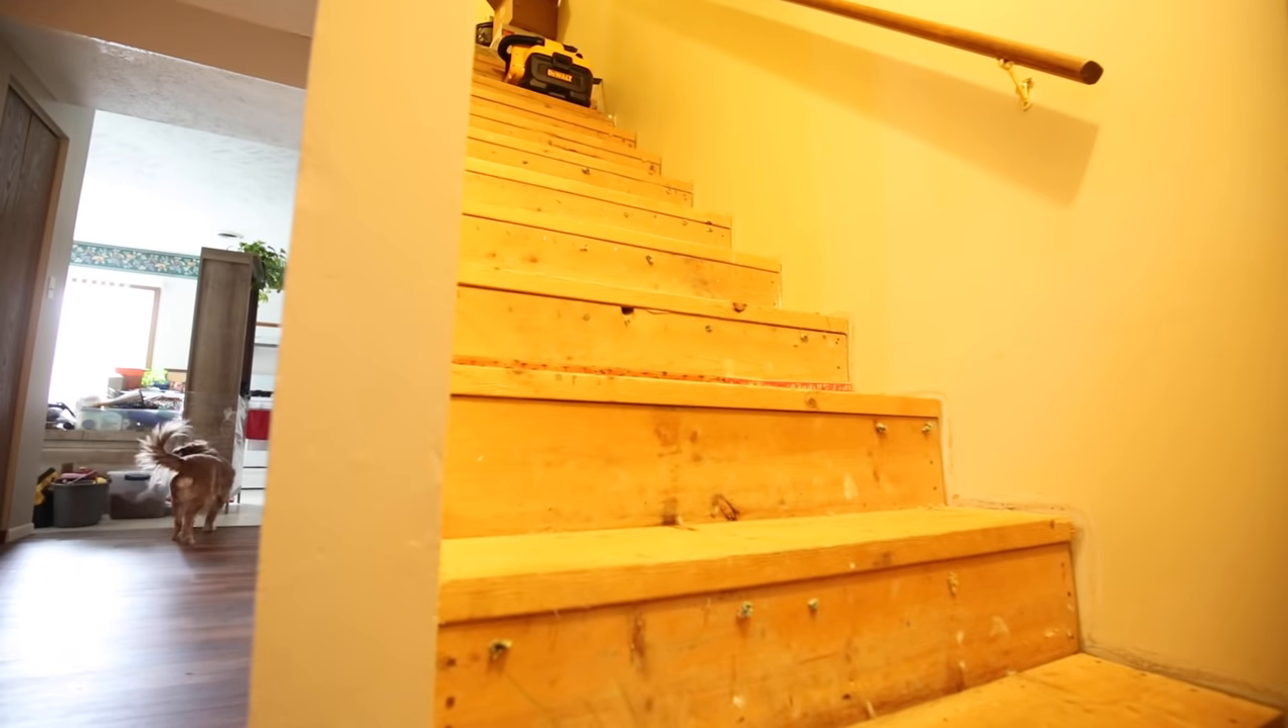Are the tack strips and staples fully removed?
No.